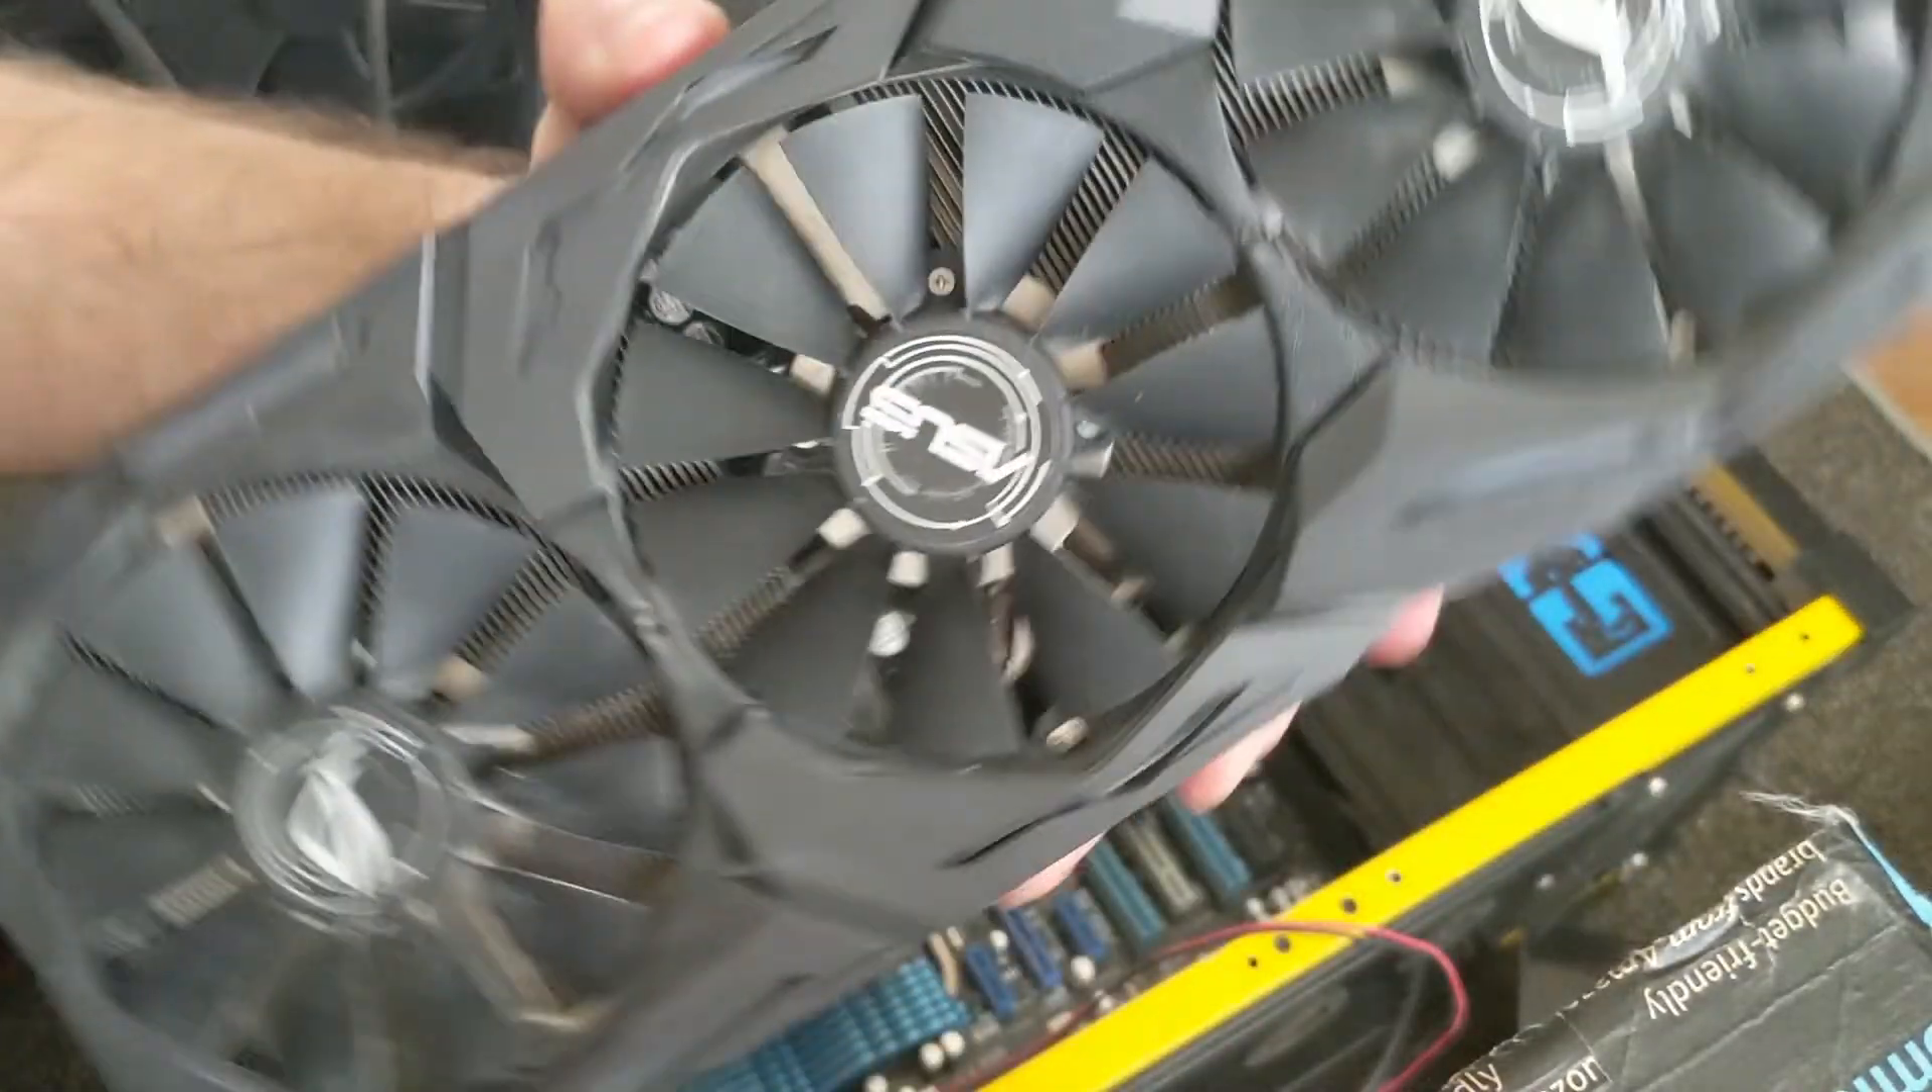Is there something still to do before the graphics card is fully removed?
No.